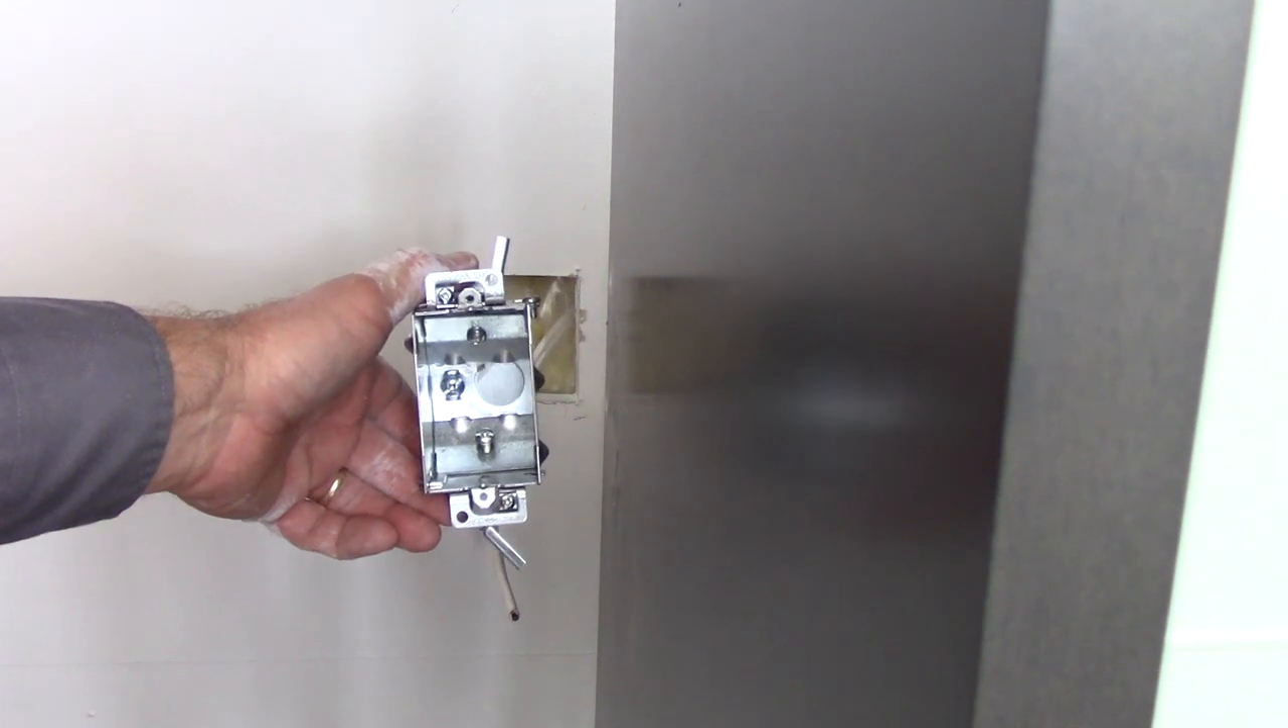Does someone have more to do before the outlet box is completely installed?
Yes.